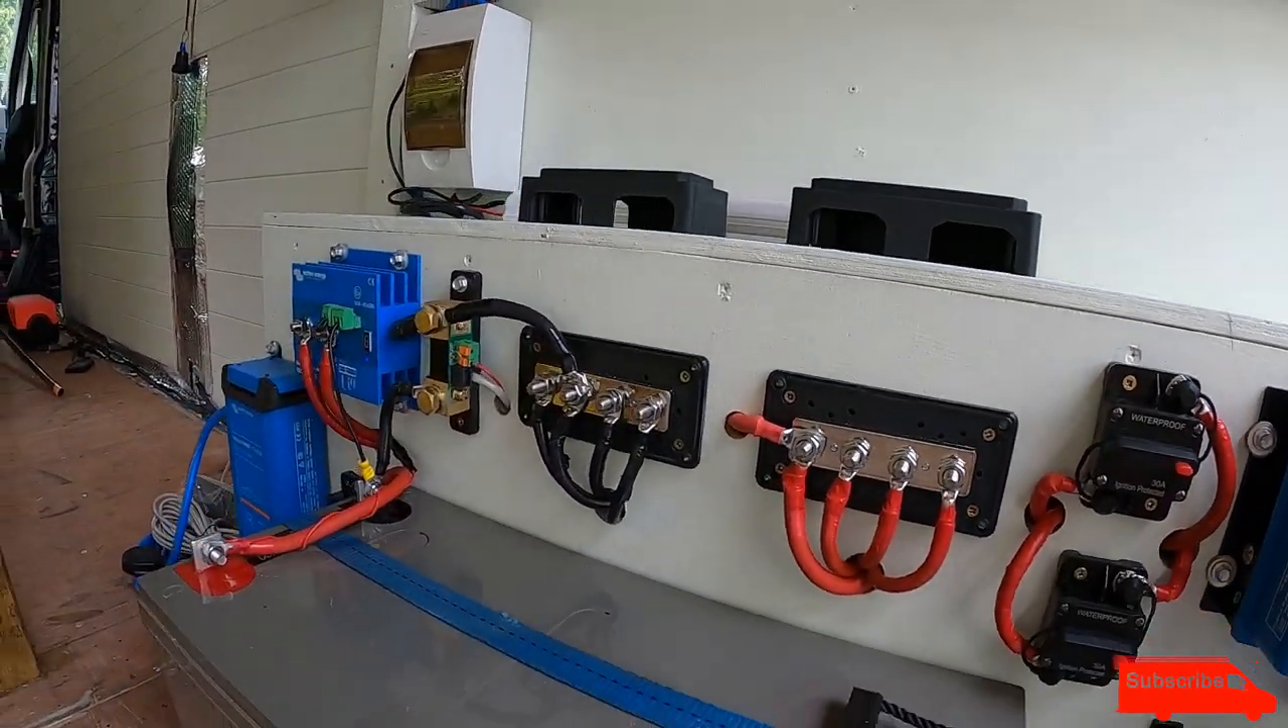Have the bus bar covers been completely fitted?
No.